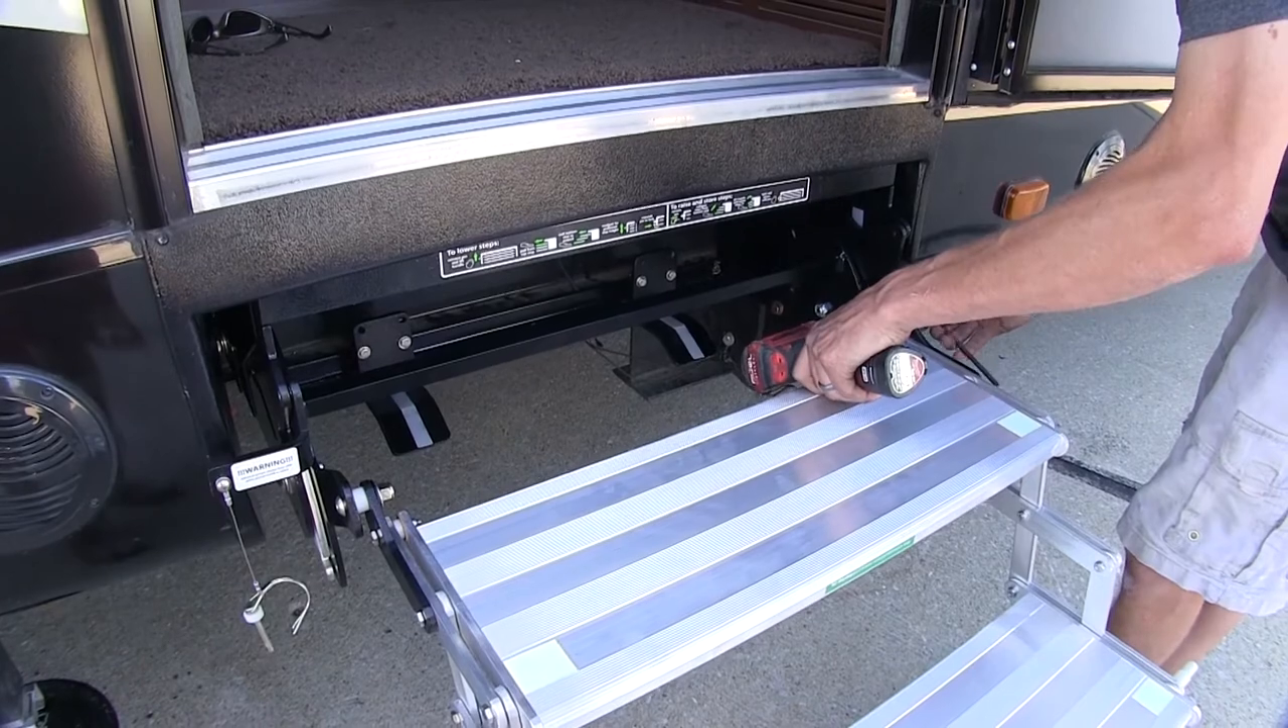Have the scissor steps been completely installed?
No.